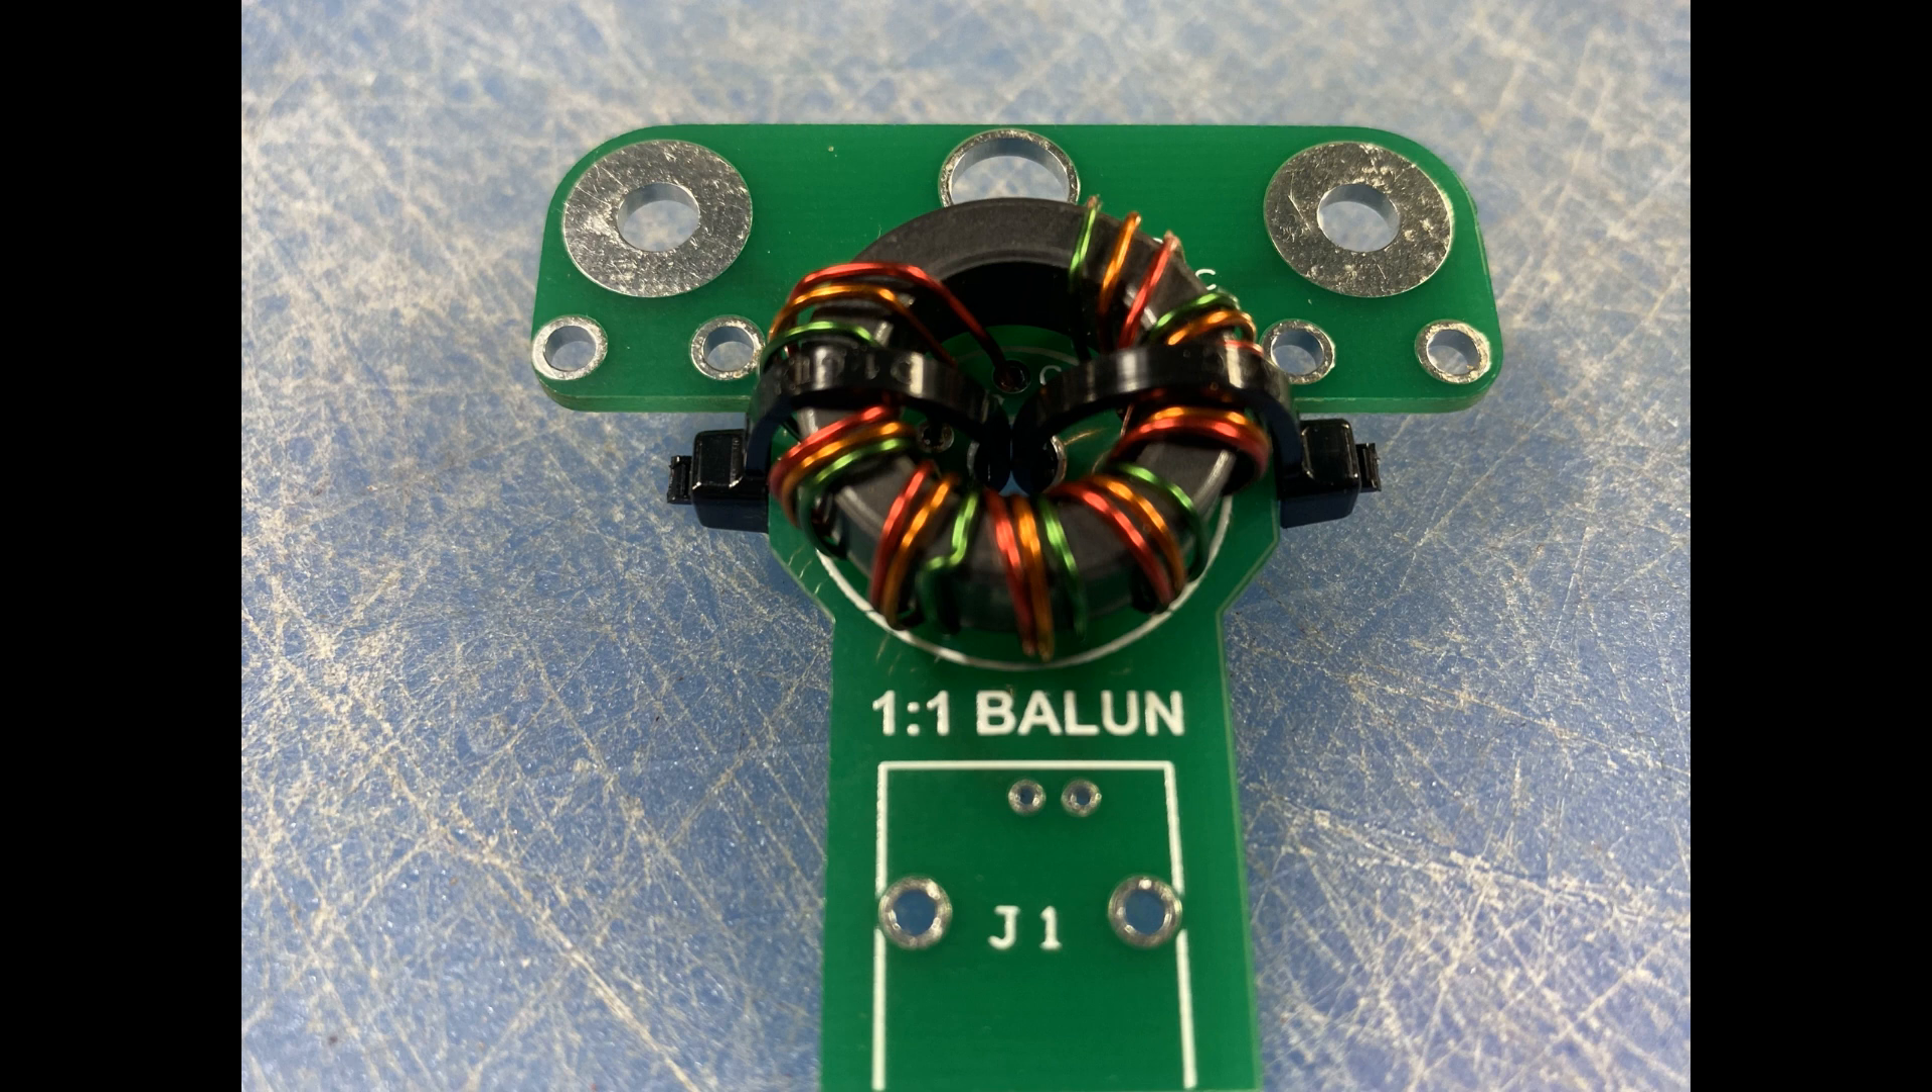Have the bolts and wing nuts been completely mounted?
No.